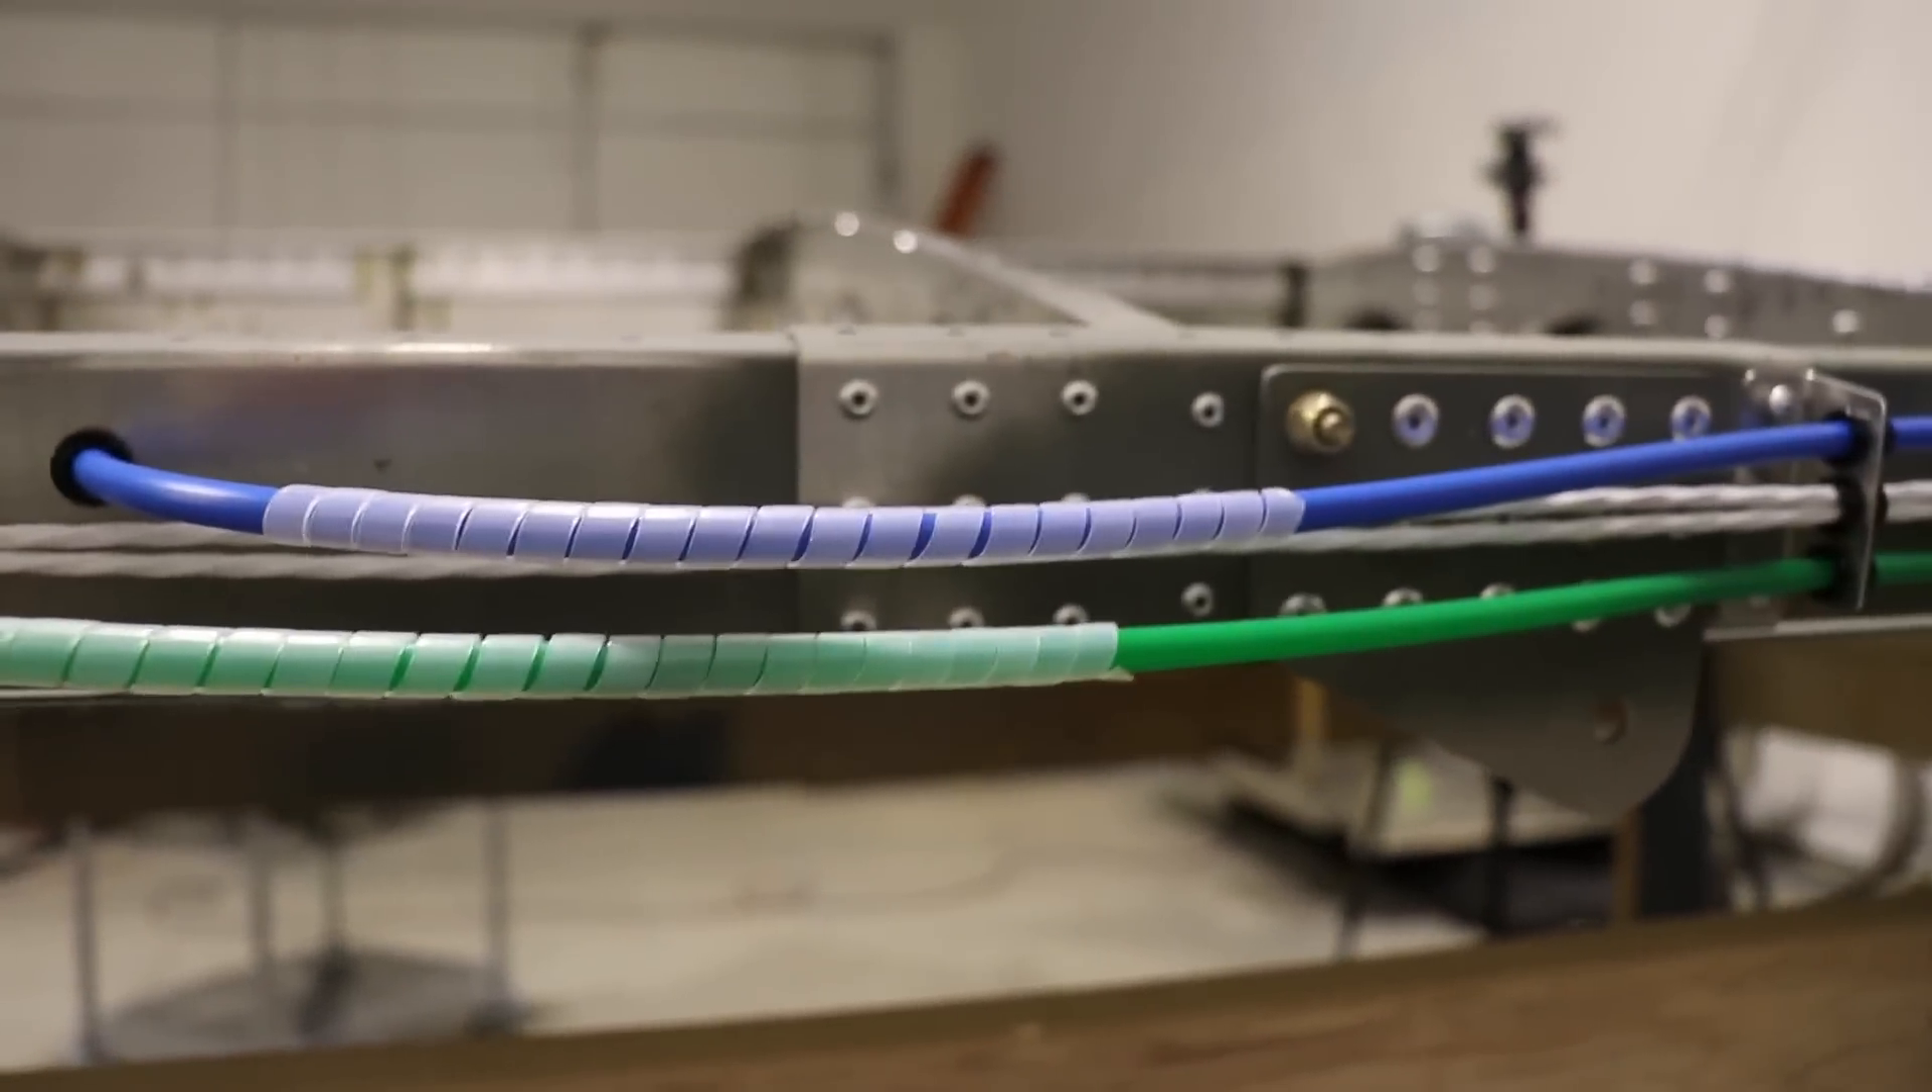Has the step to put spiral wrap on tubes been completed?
Yes.